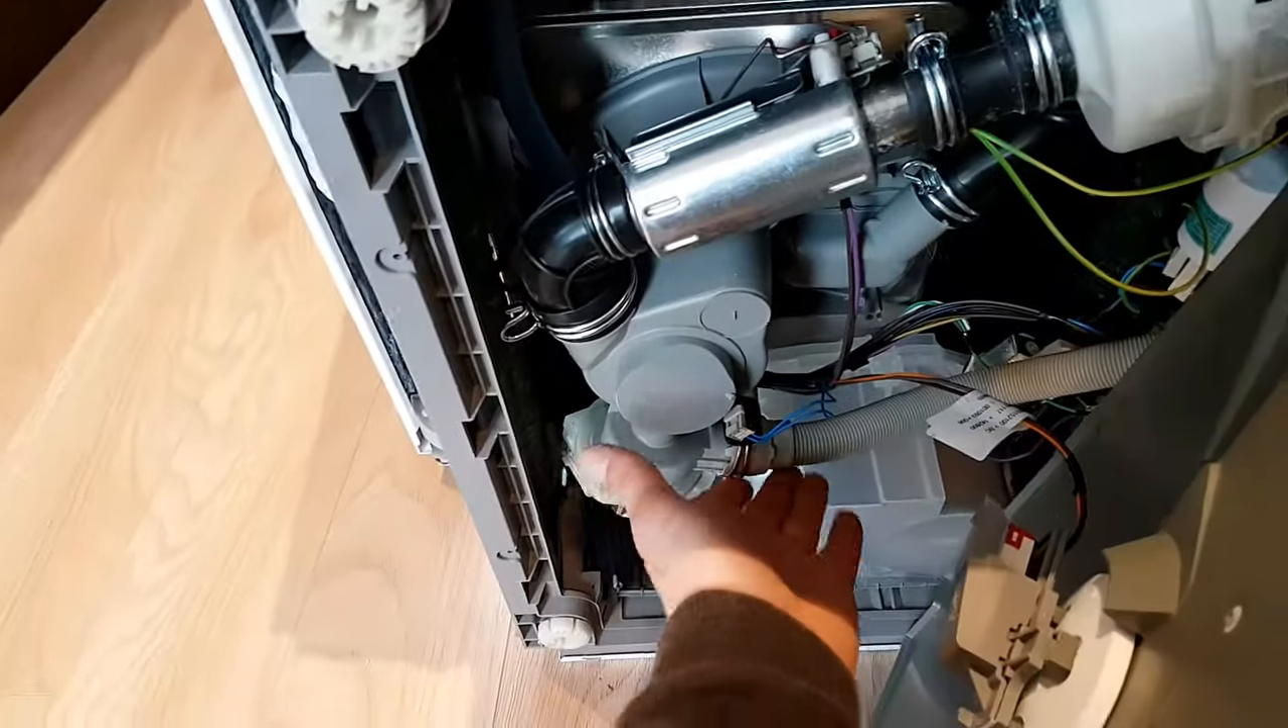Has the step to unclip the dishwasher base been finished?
Yes.